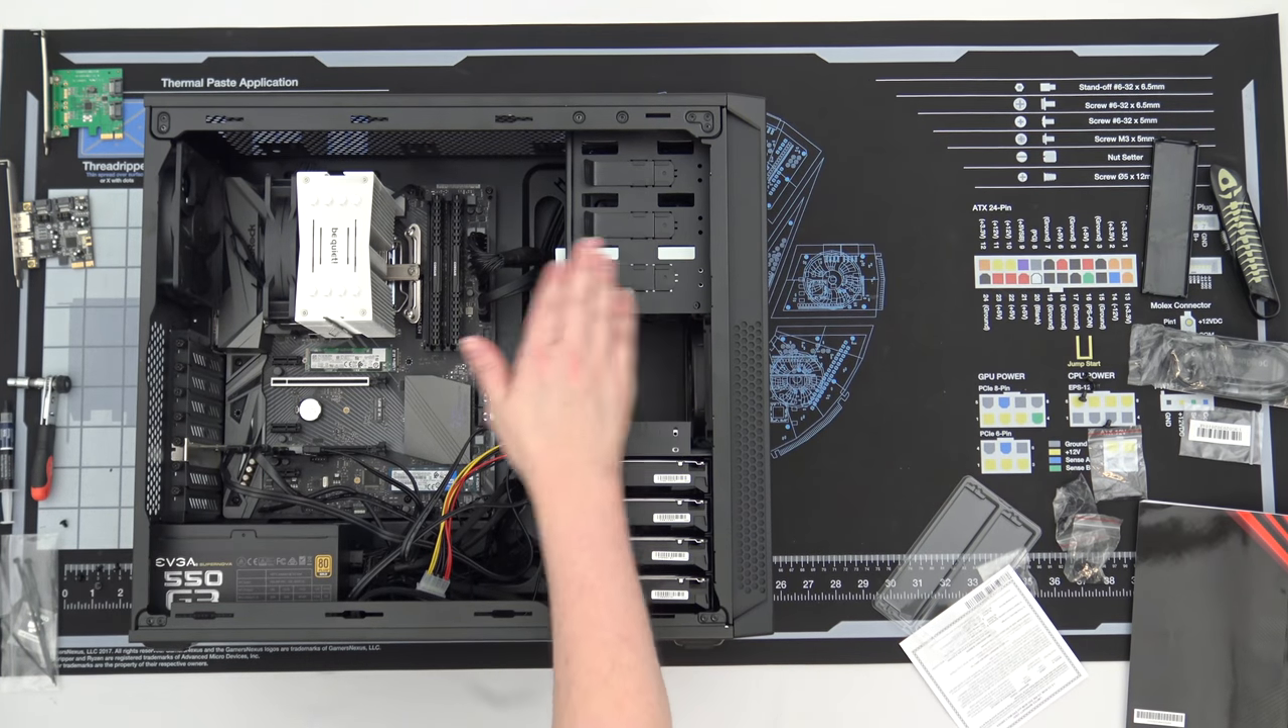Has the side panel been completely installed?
No.